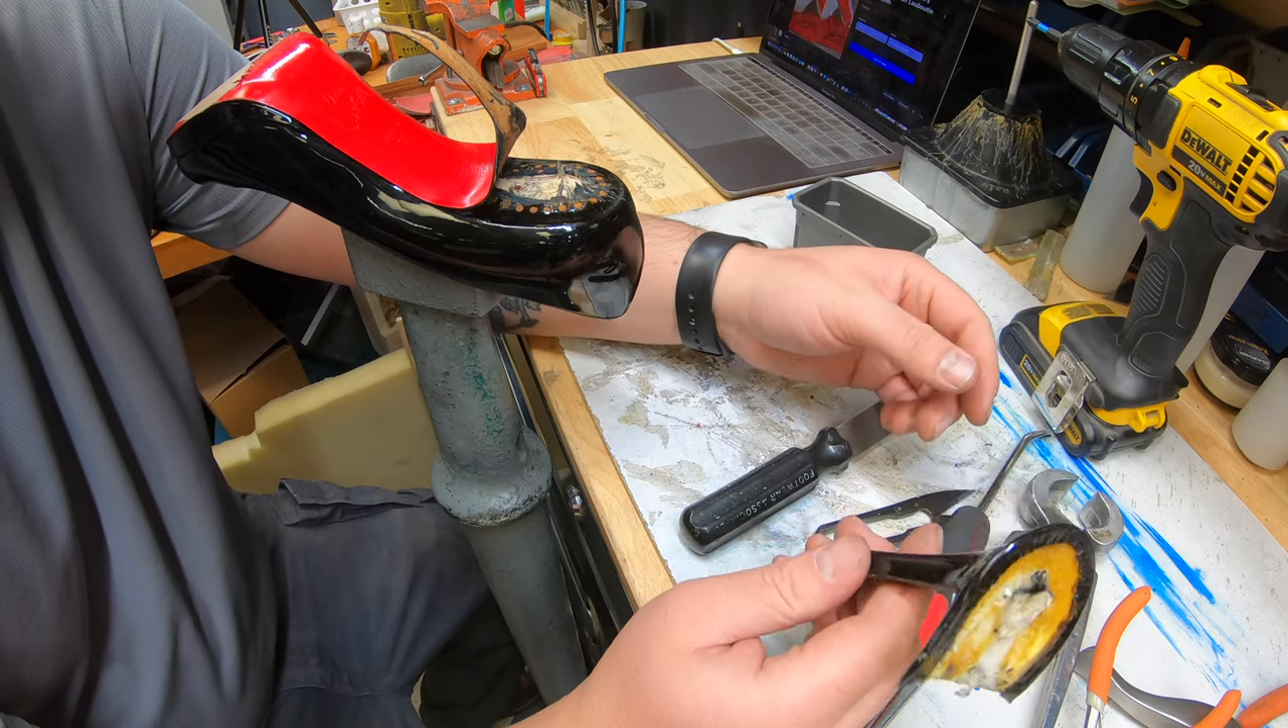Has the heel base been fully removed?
Yes.